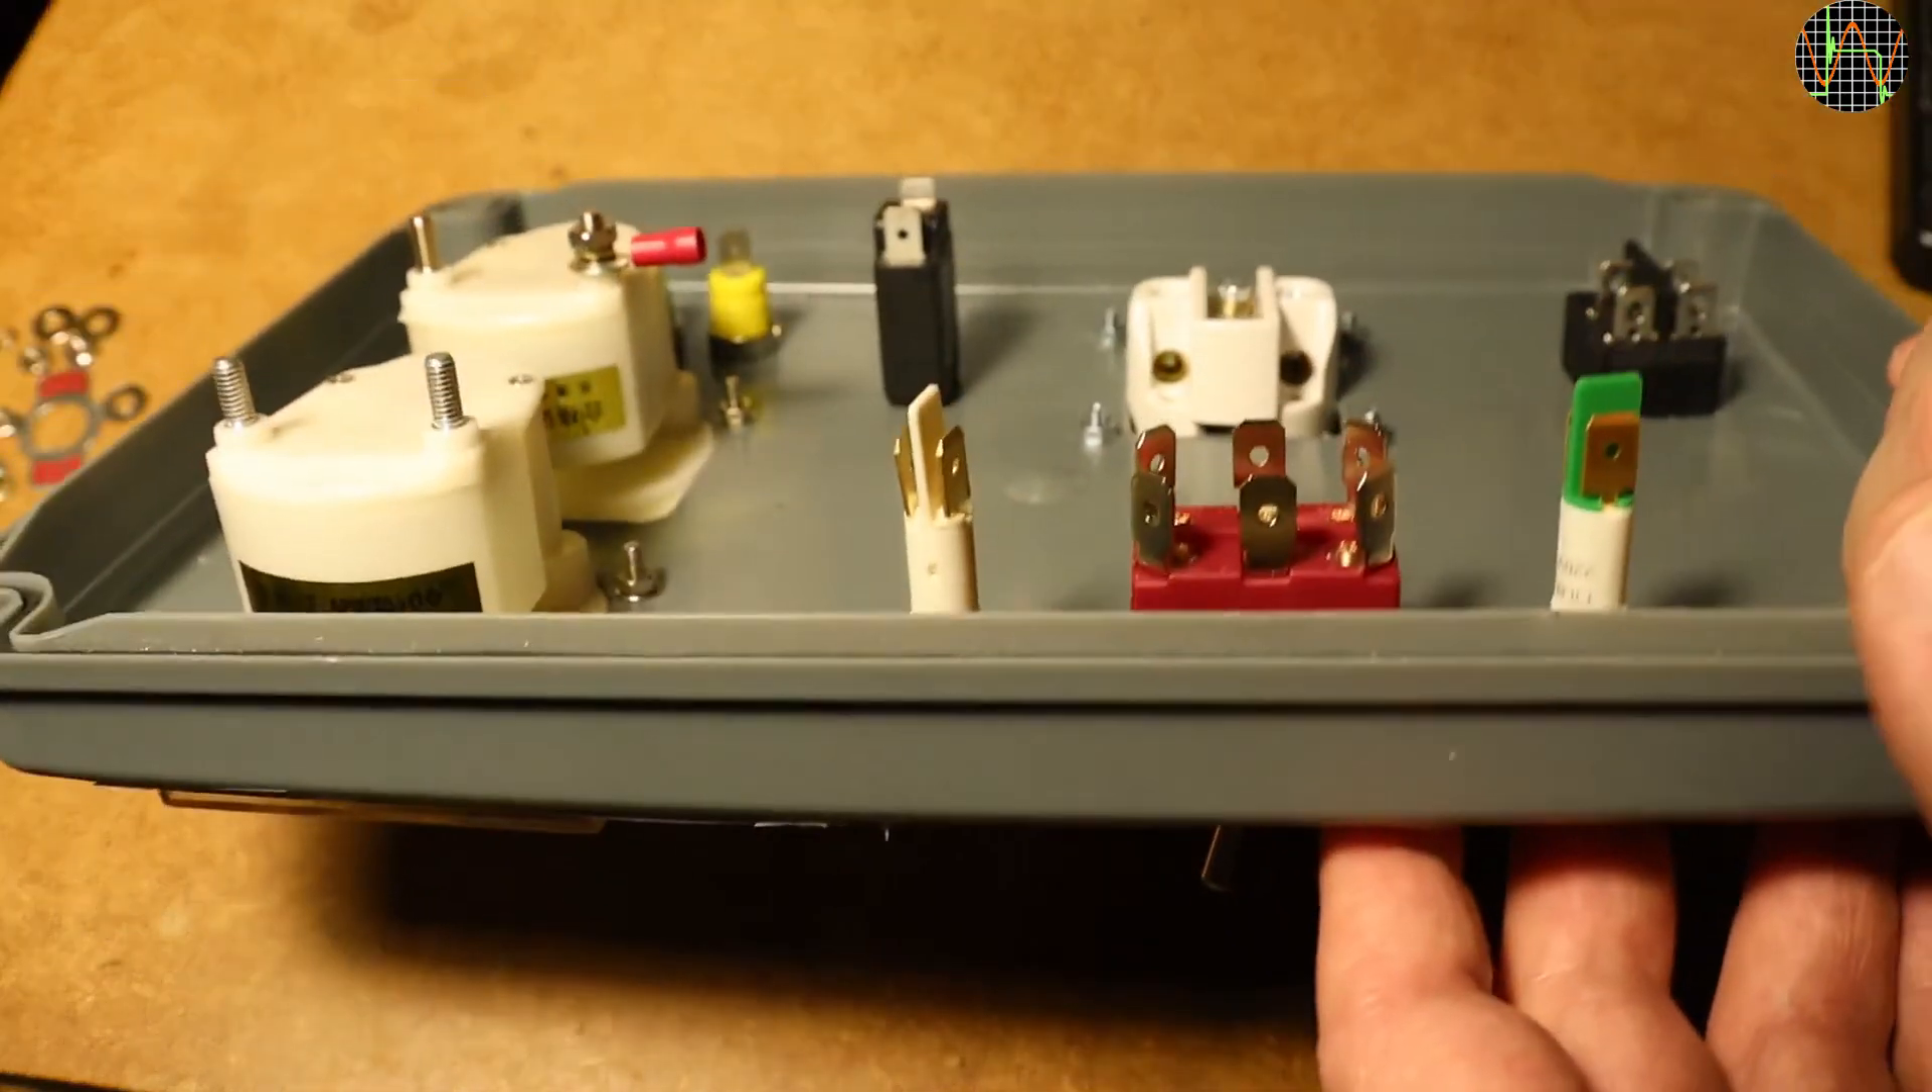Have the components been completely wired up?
No.